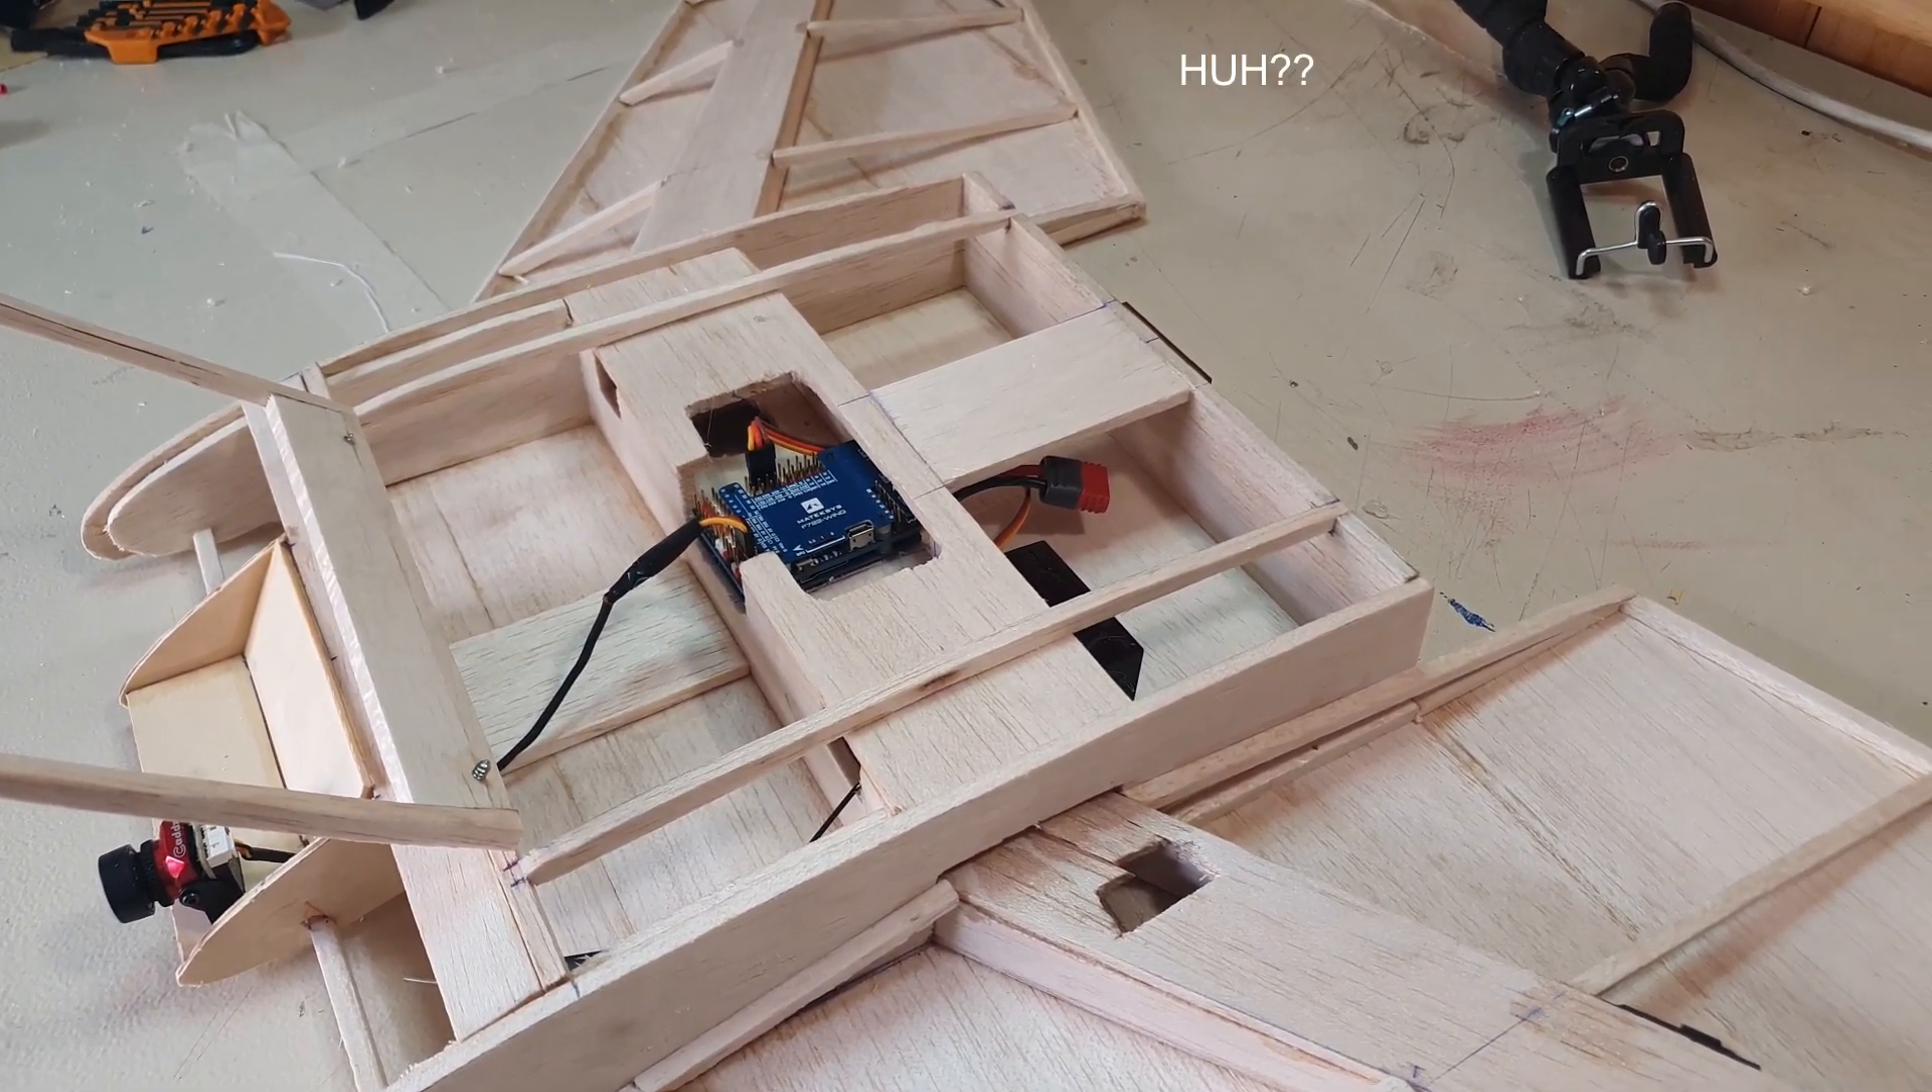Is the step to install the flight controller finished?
Yes.